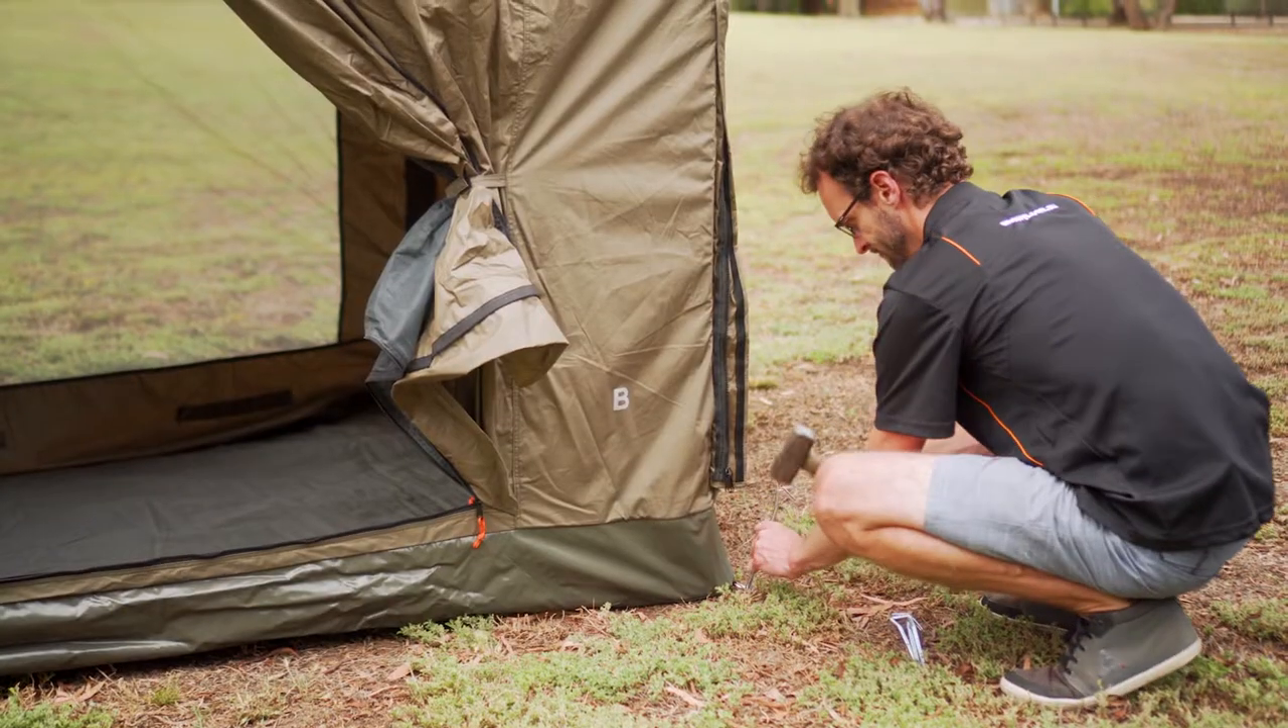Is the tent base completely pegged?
No.